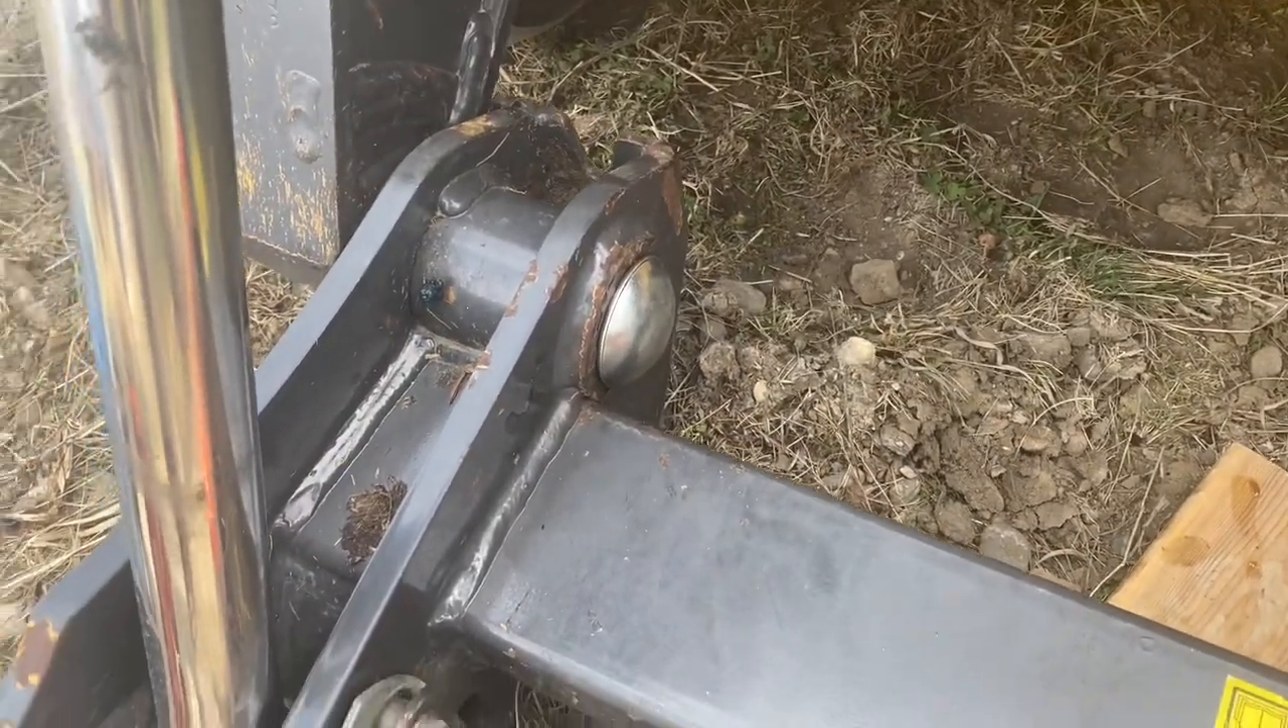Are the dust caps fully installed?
Yes.